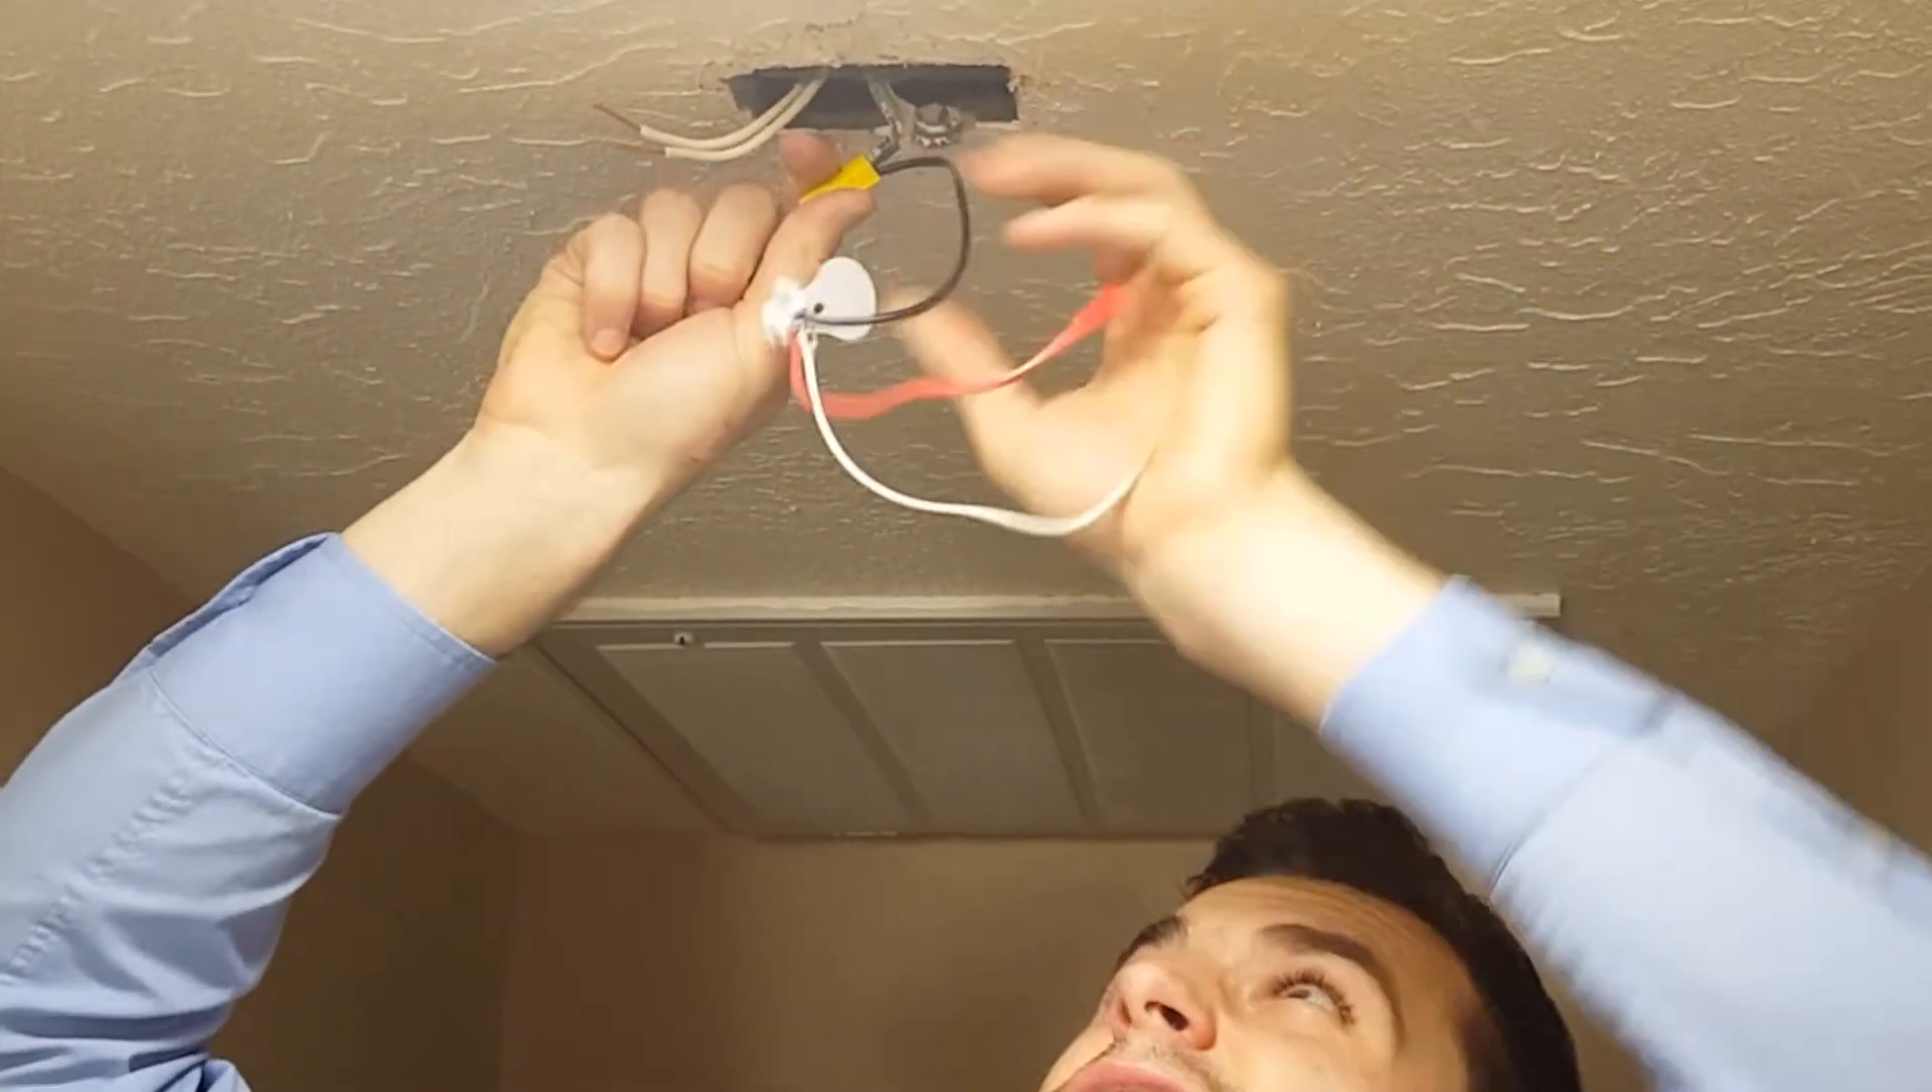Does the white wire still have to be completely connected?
Yes.